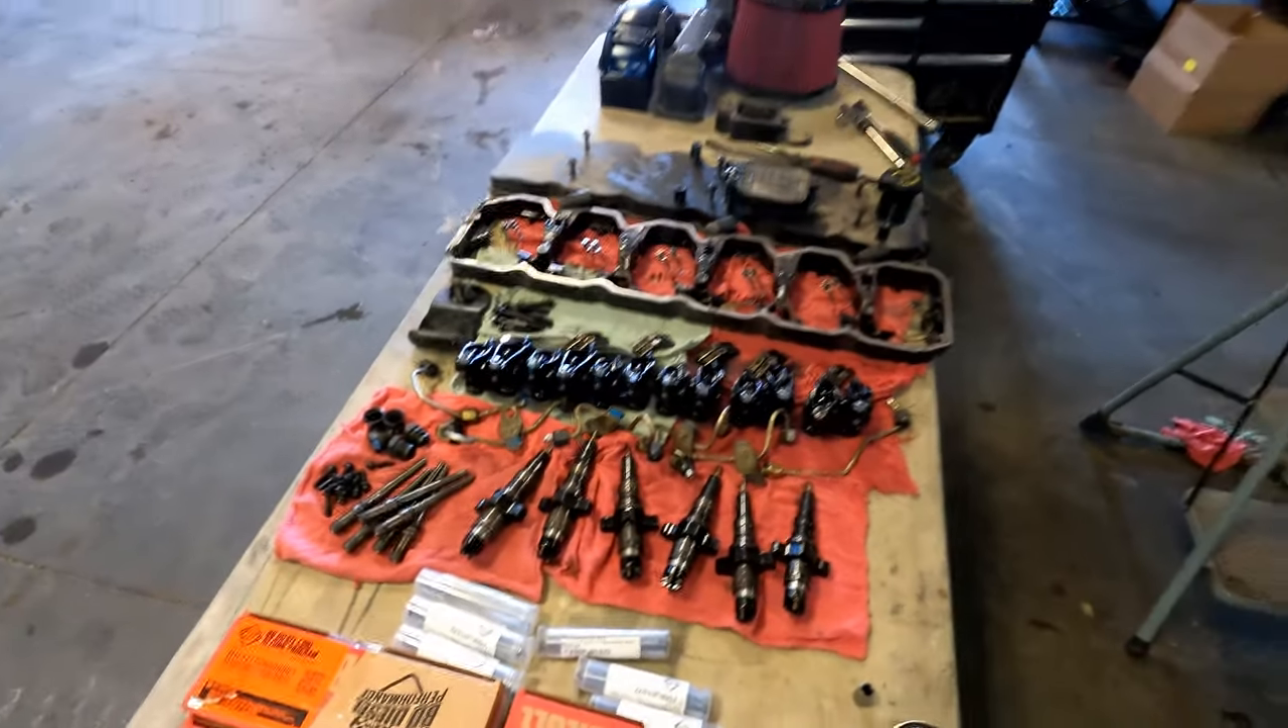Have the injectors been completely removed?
Yes.